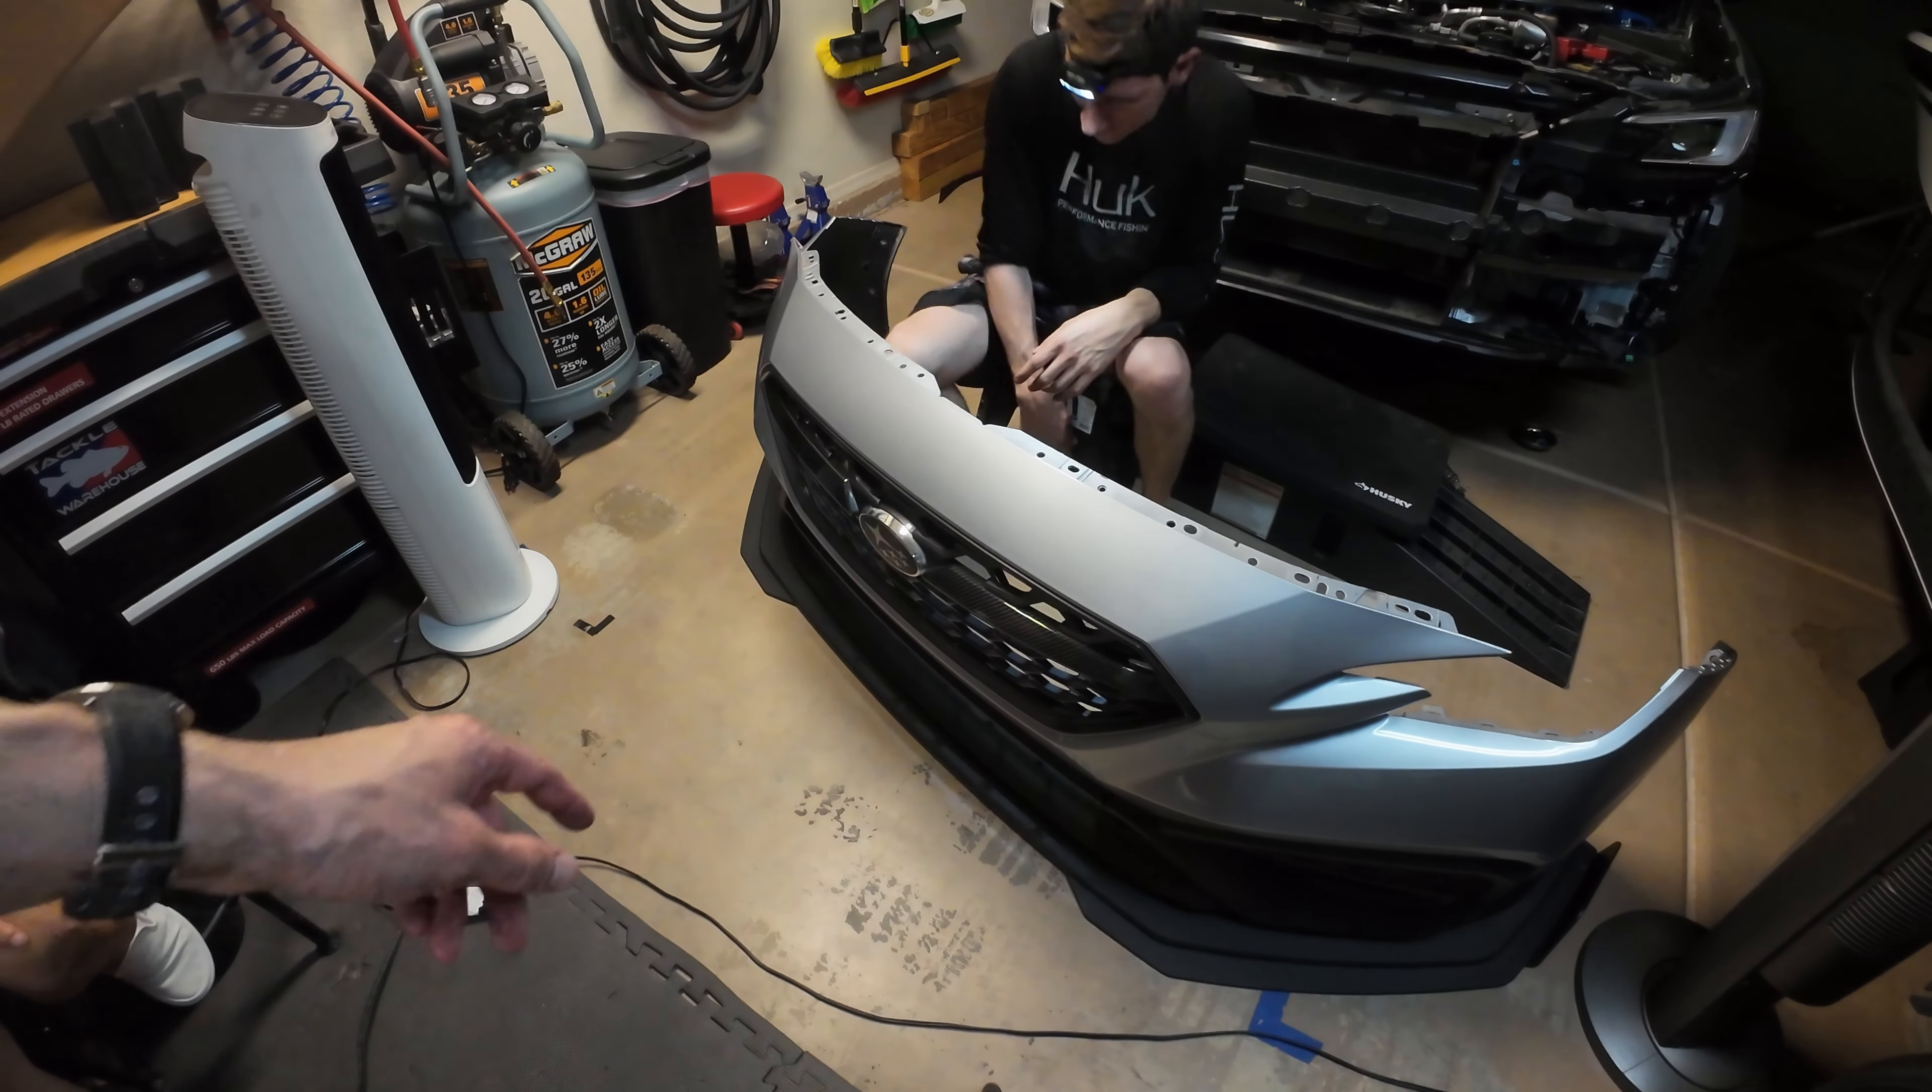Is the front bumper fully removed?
Yes.